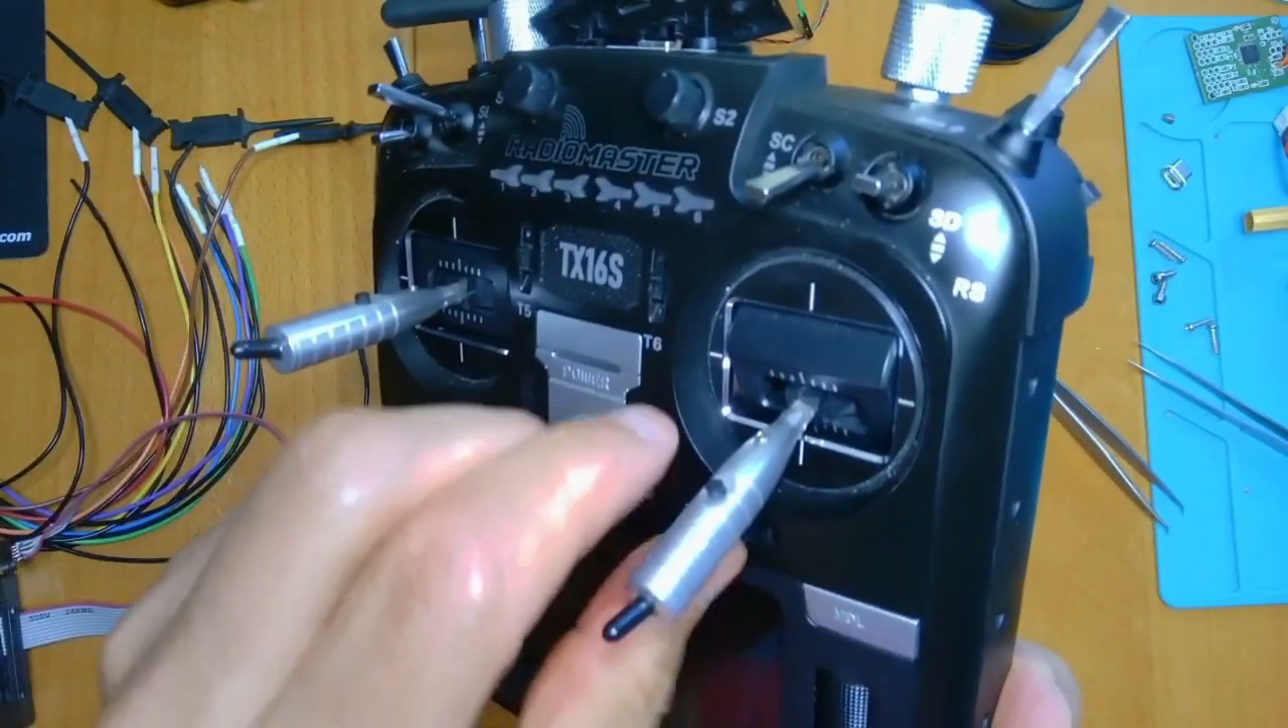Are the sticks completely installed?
Yes.